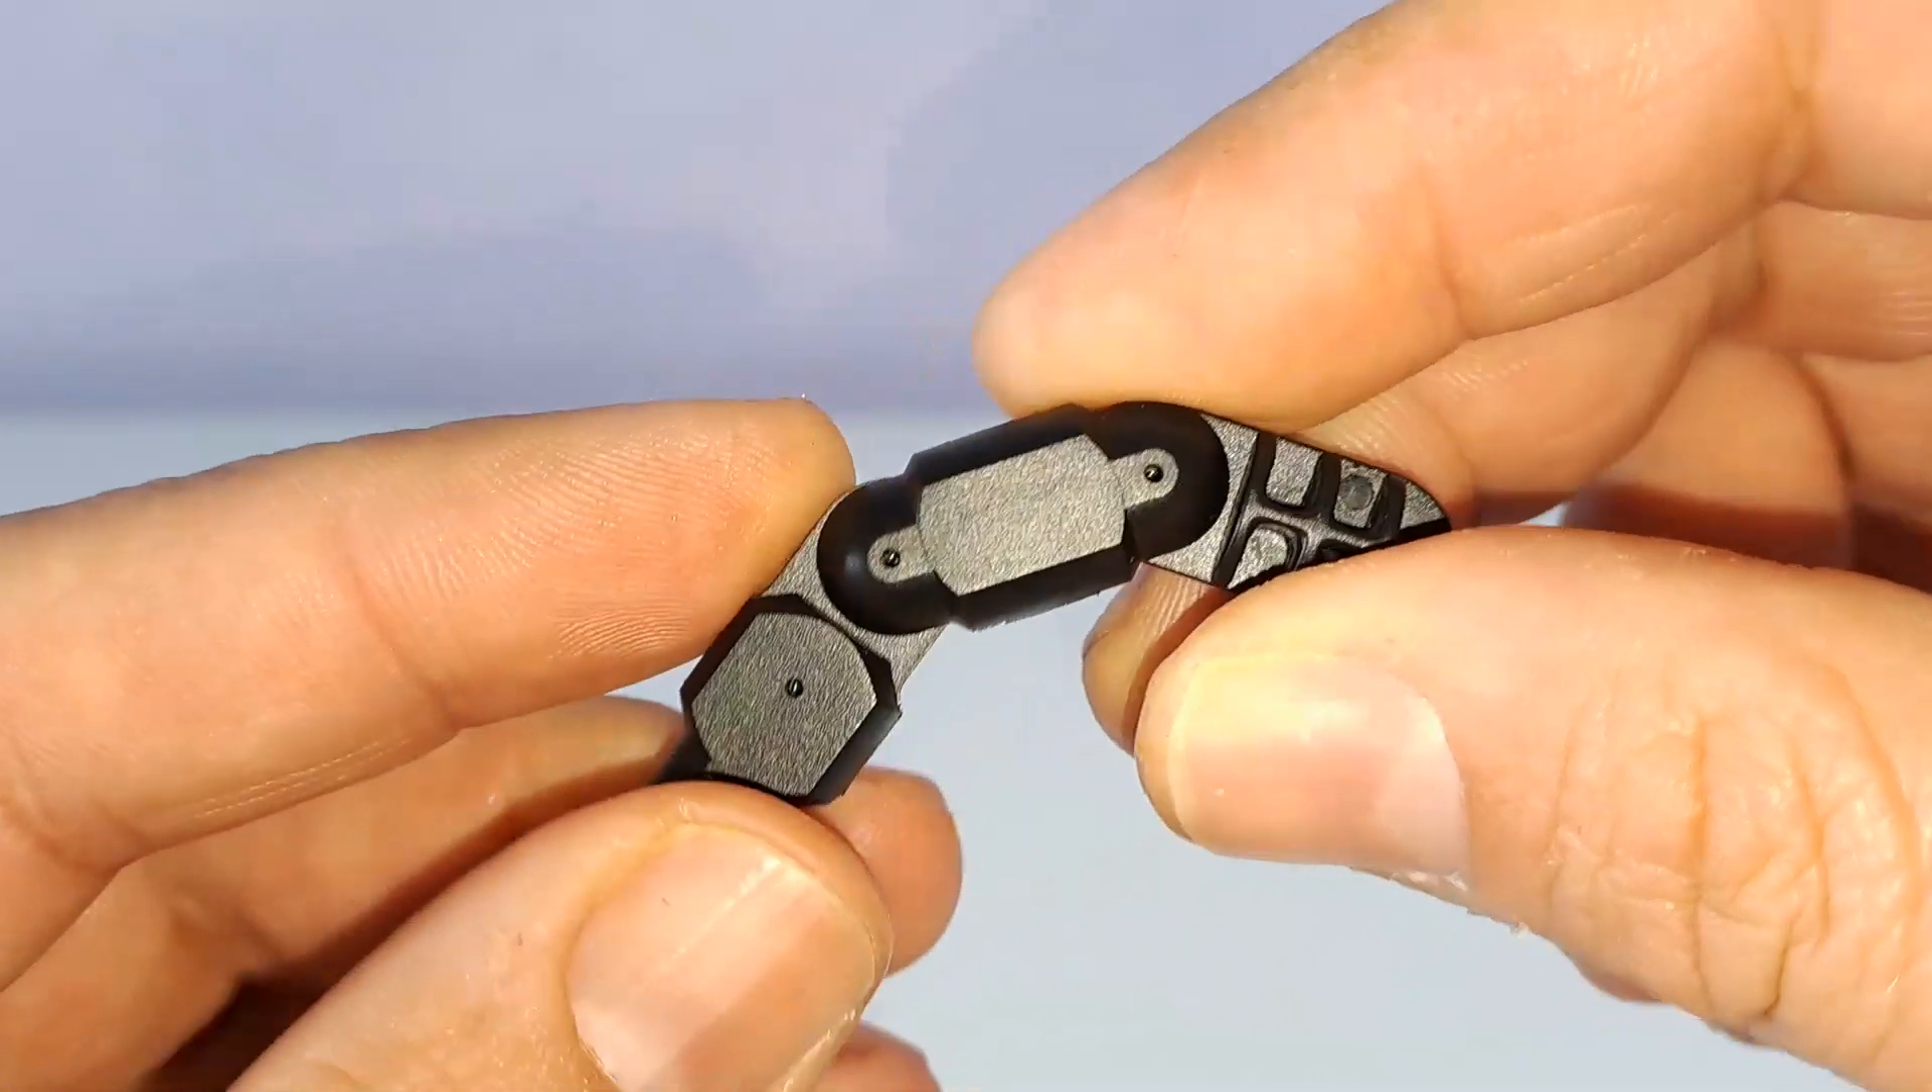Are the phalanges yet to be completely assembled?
No.